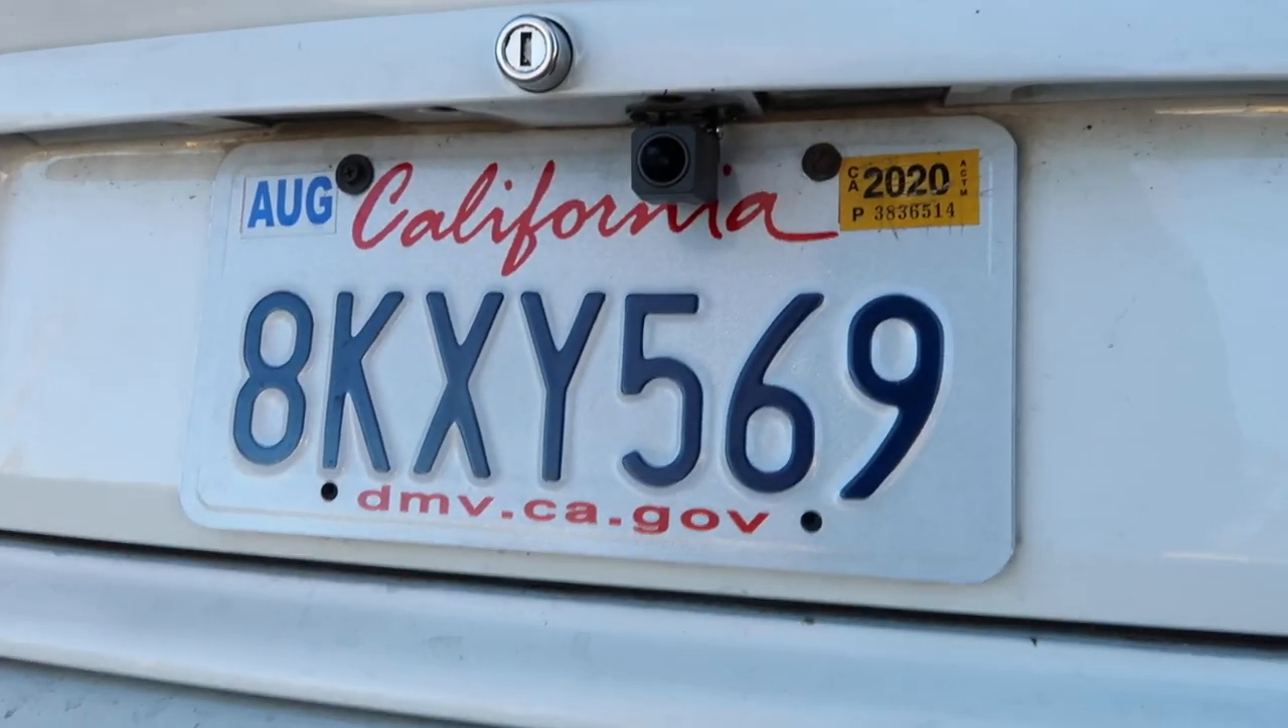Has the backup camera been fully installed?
Yes.